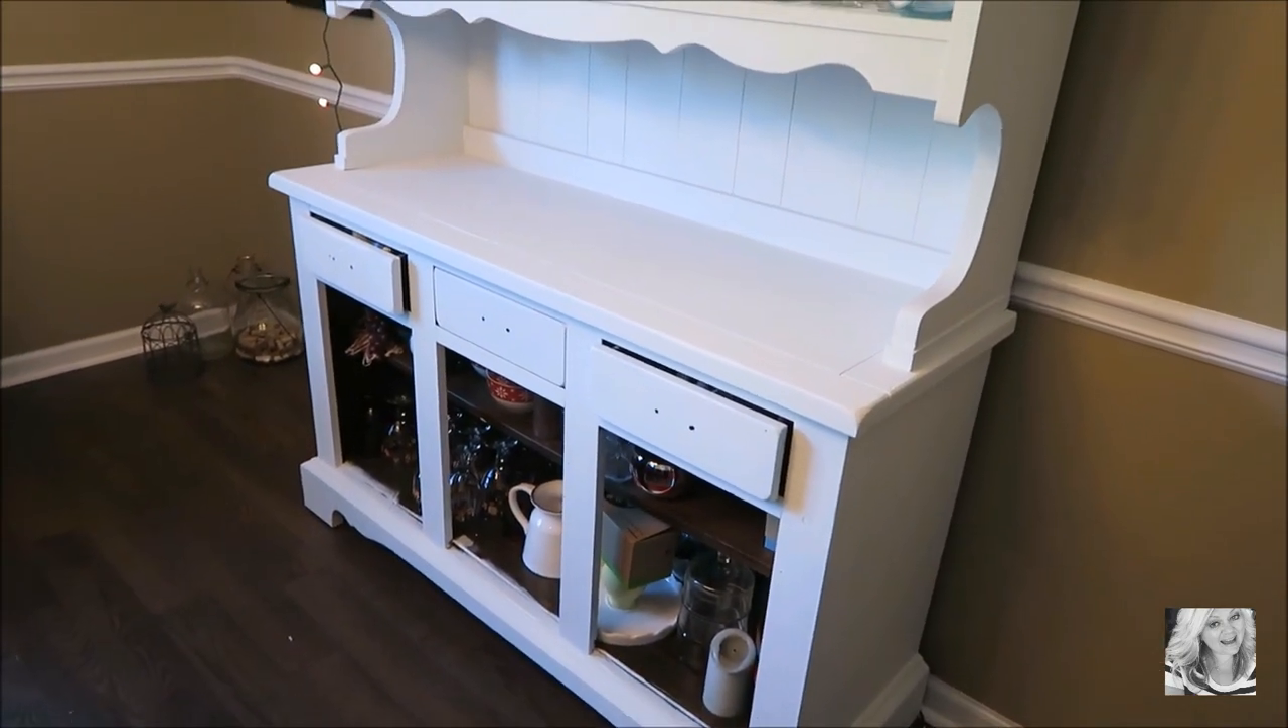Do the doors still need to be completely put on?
Yes.